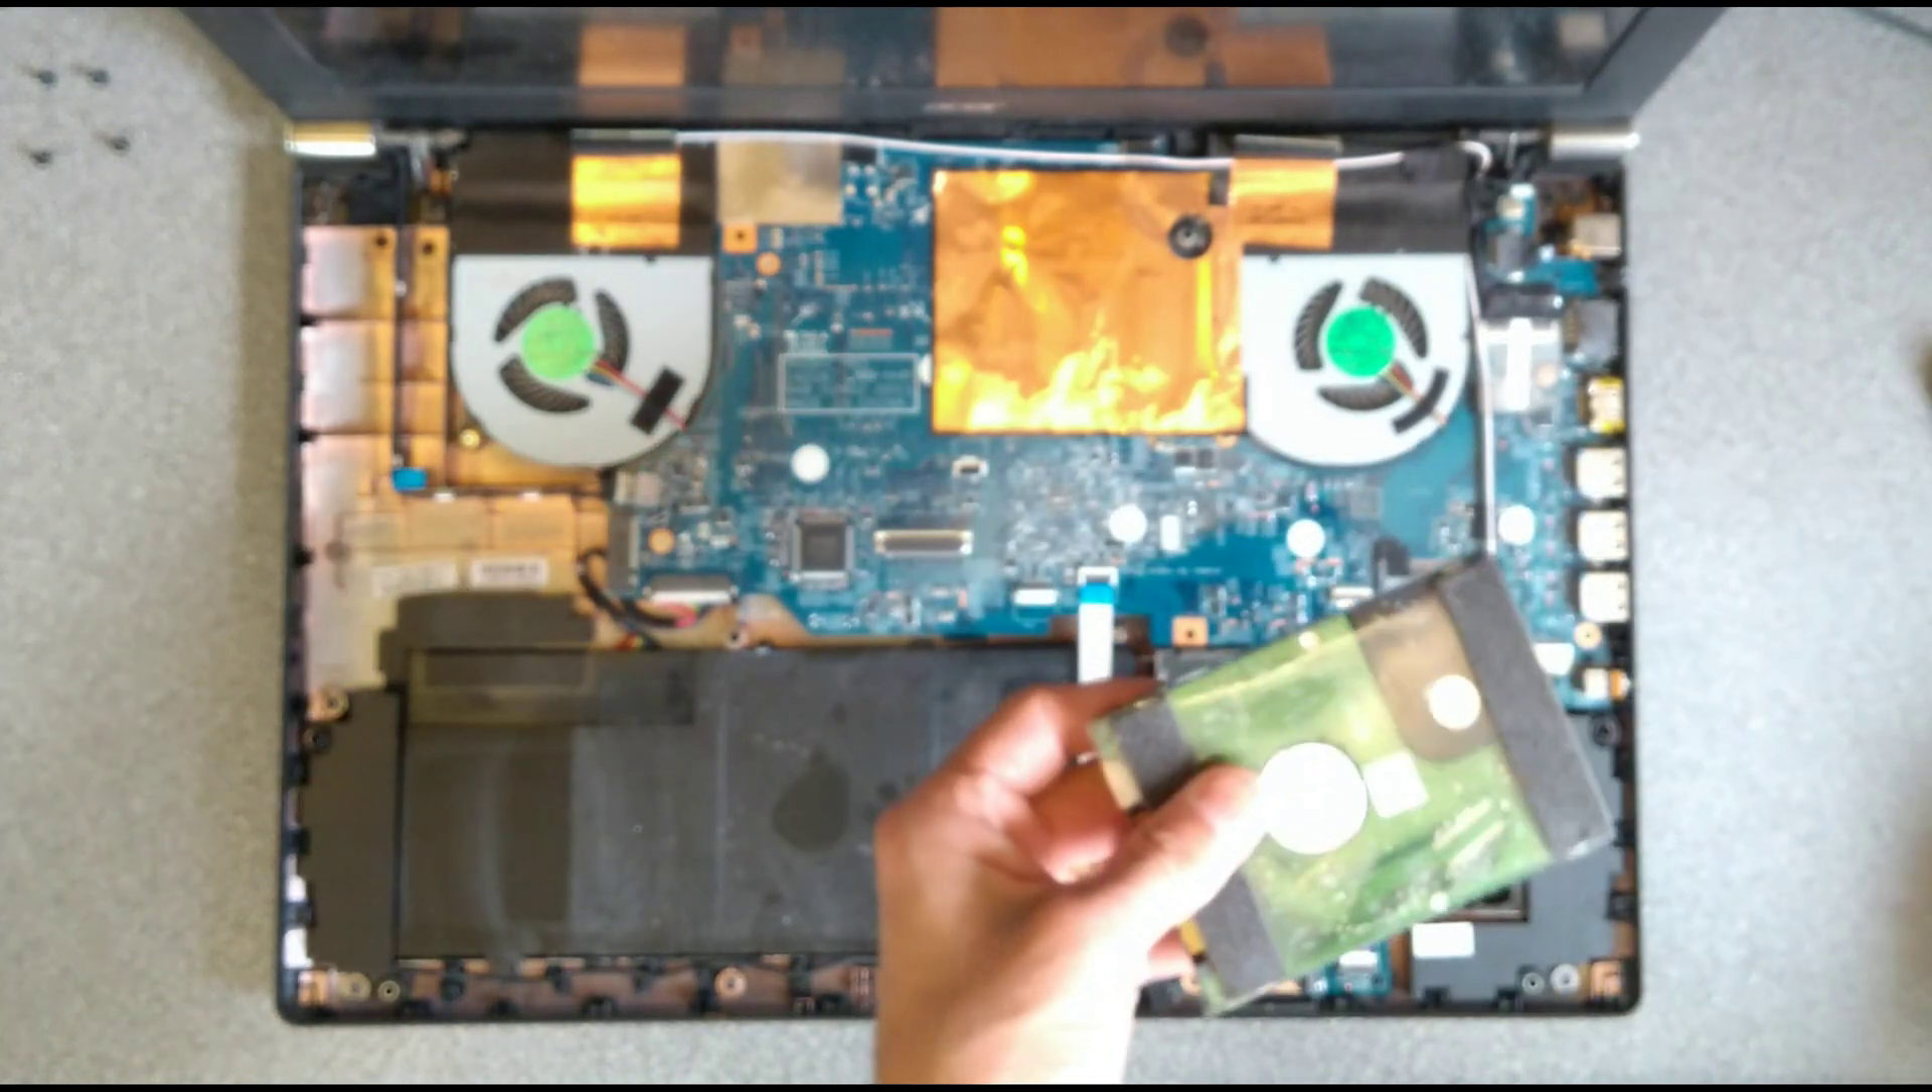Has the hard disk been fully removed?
Yes.